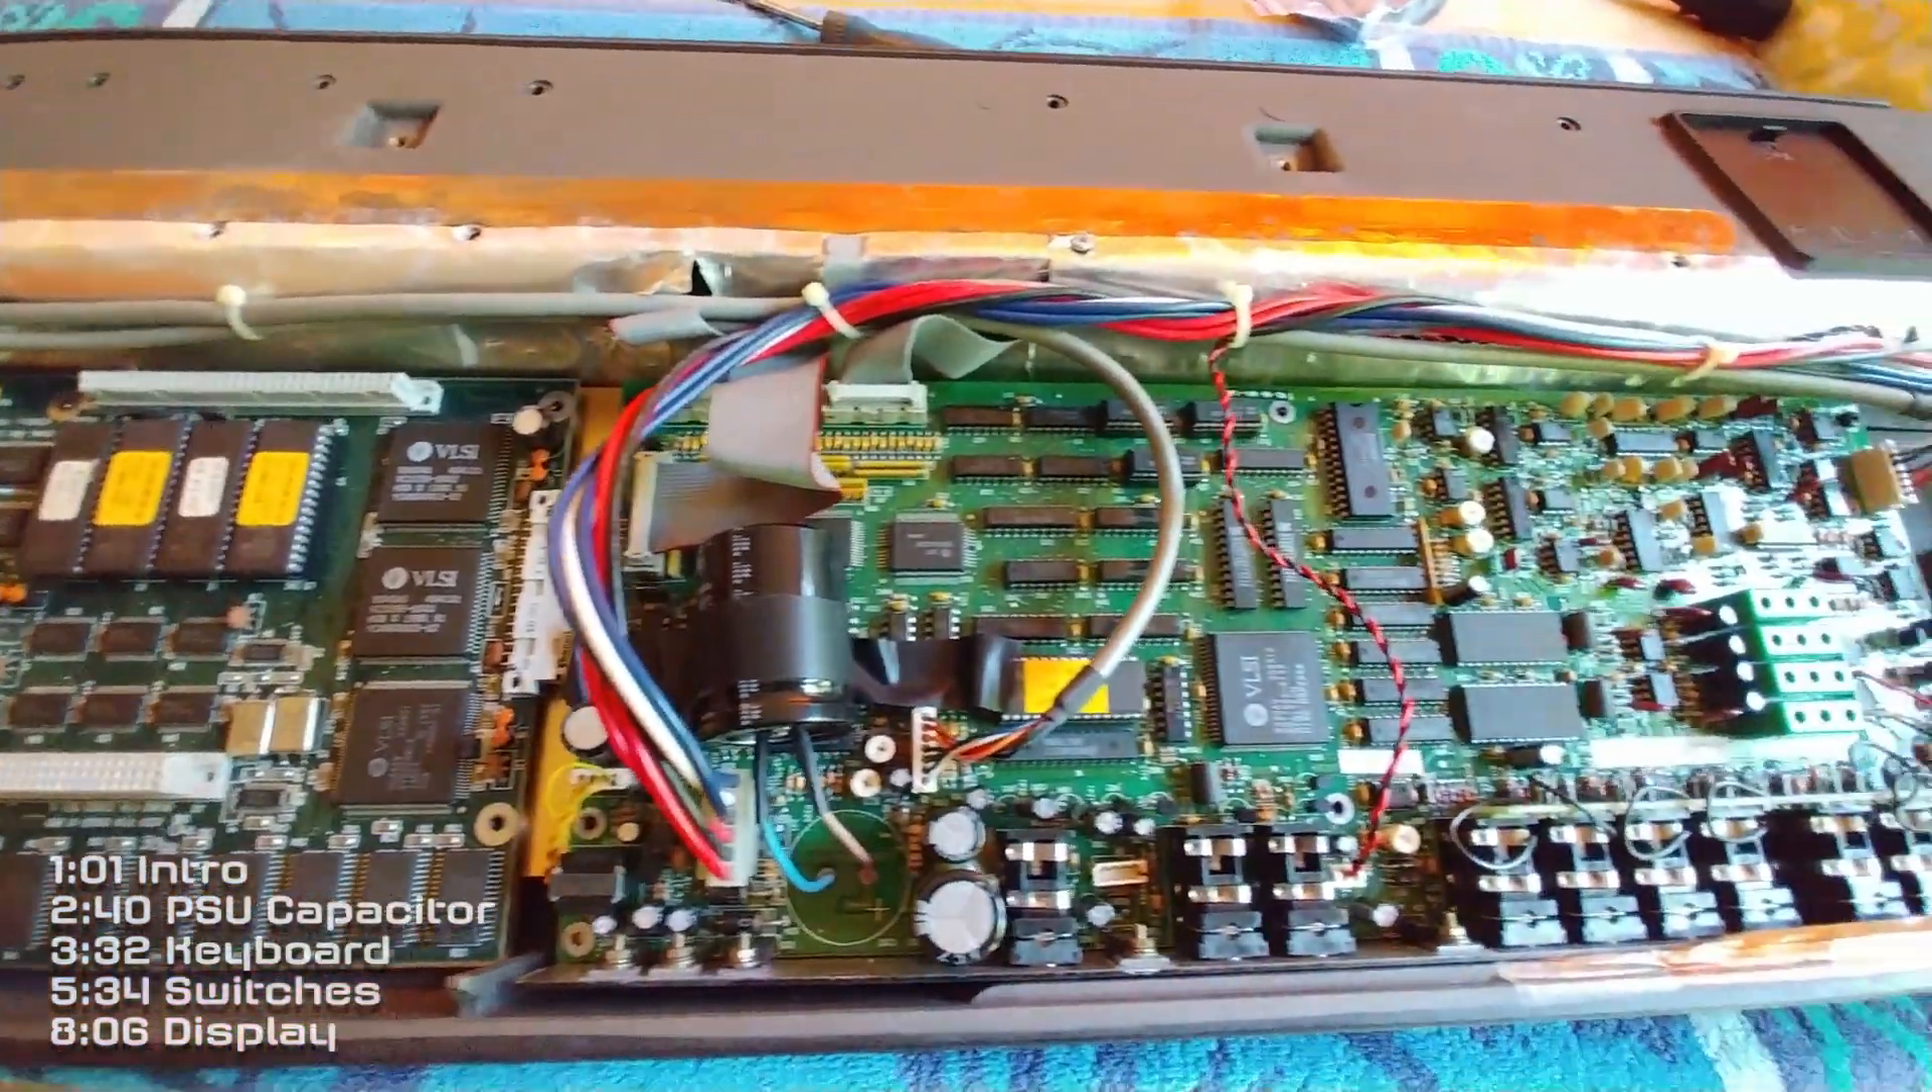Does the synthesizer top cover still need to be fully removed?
No.